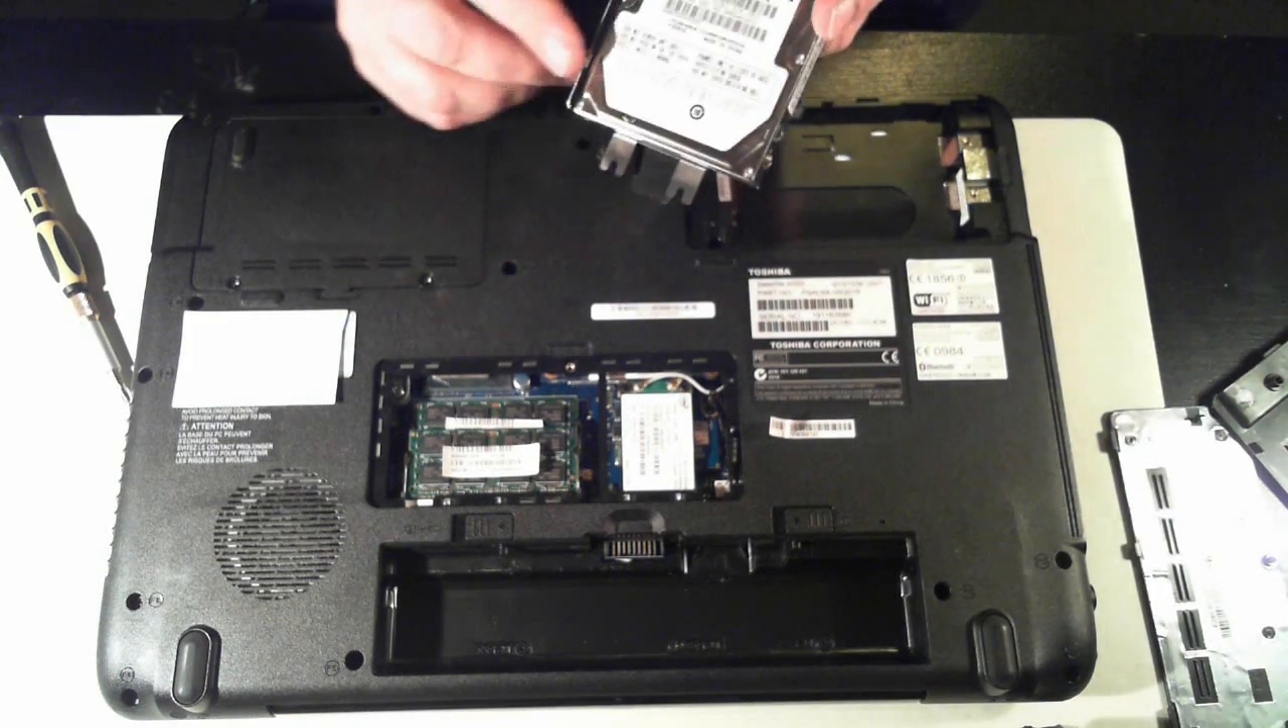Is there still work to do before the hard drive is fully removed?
No.